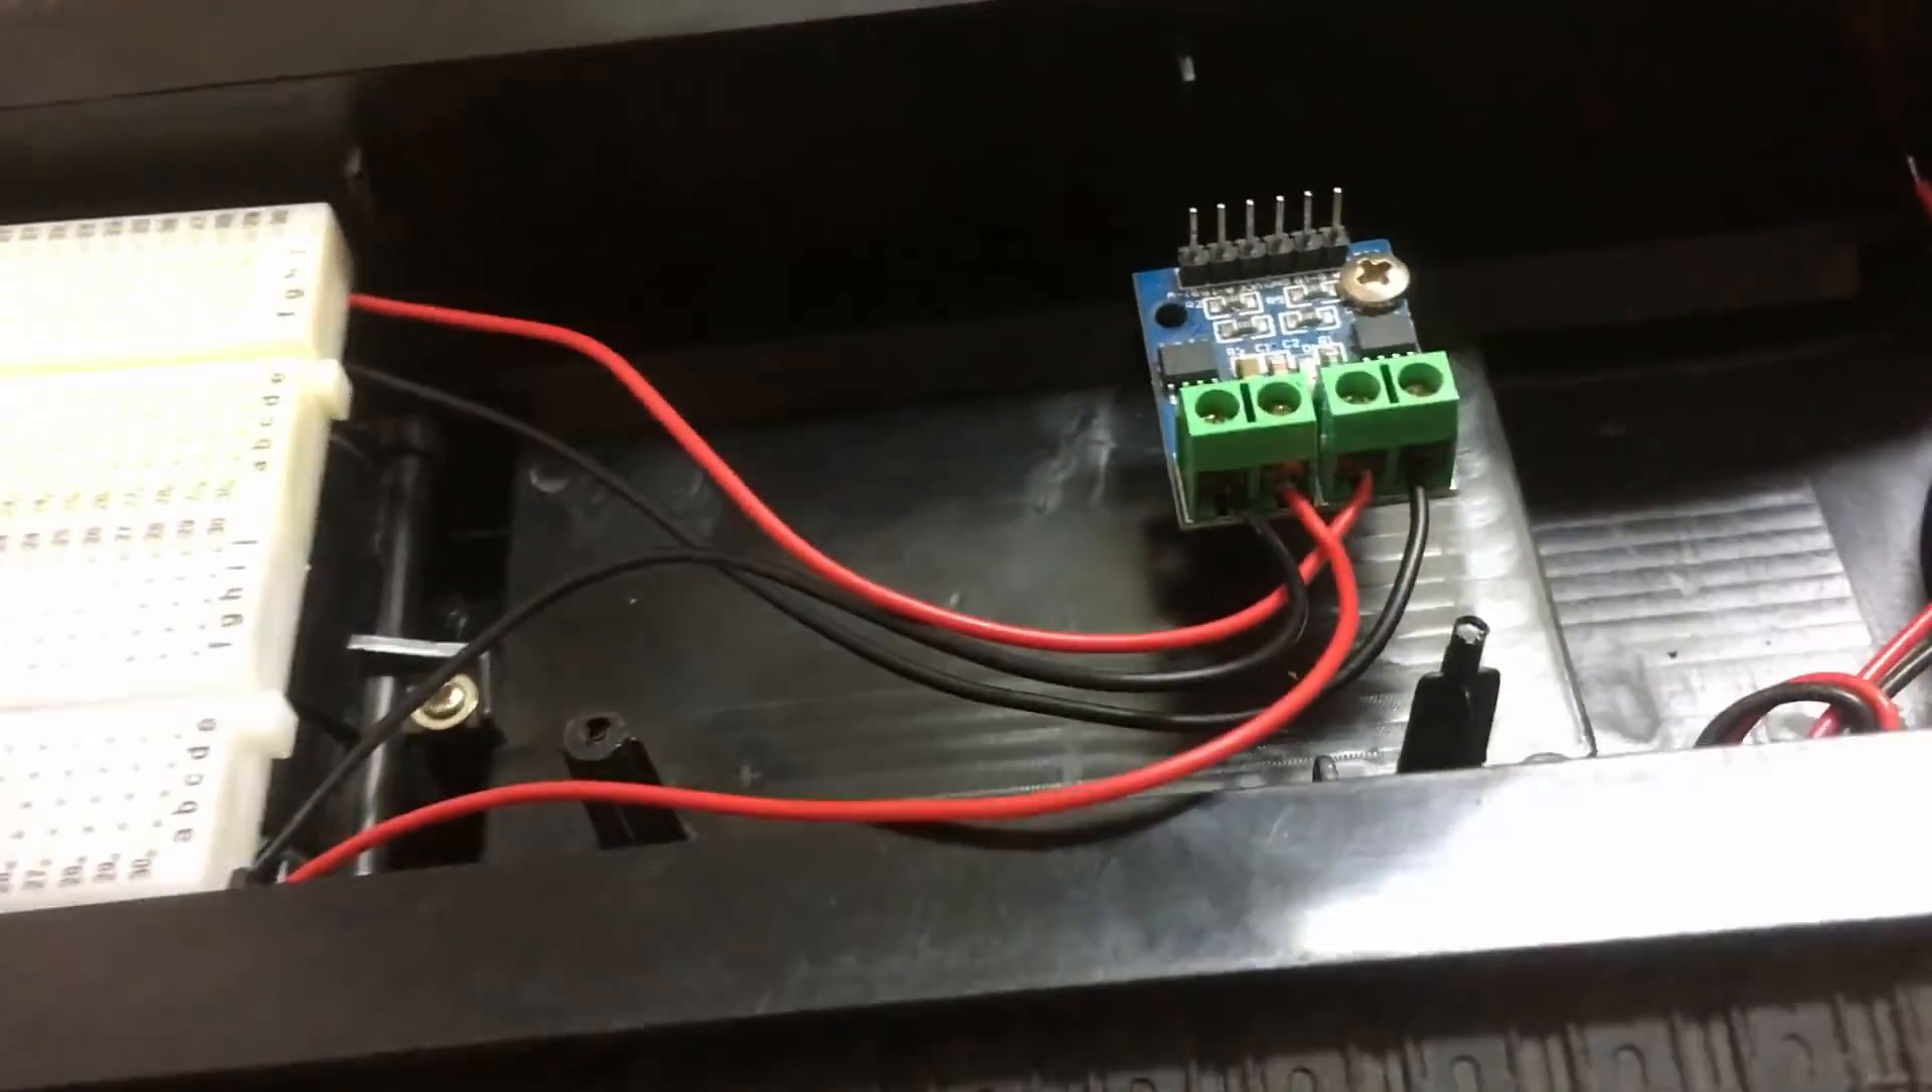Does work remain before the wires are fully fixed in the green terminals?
No.